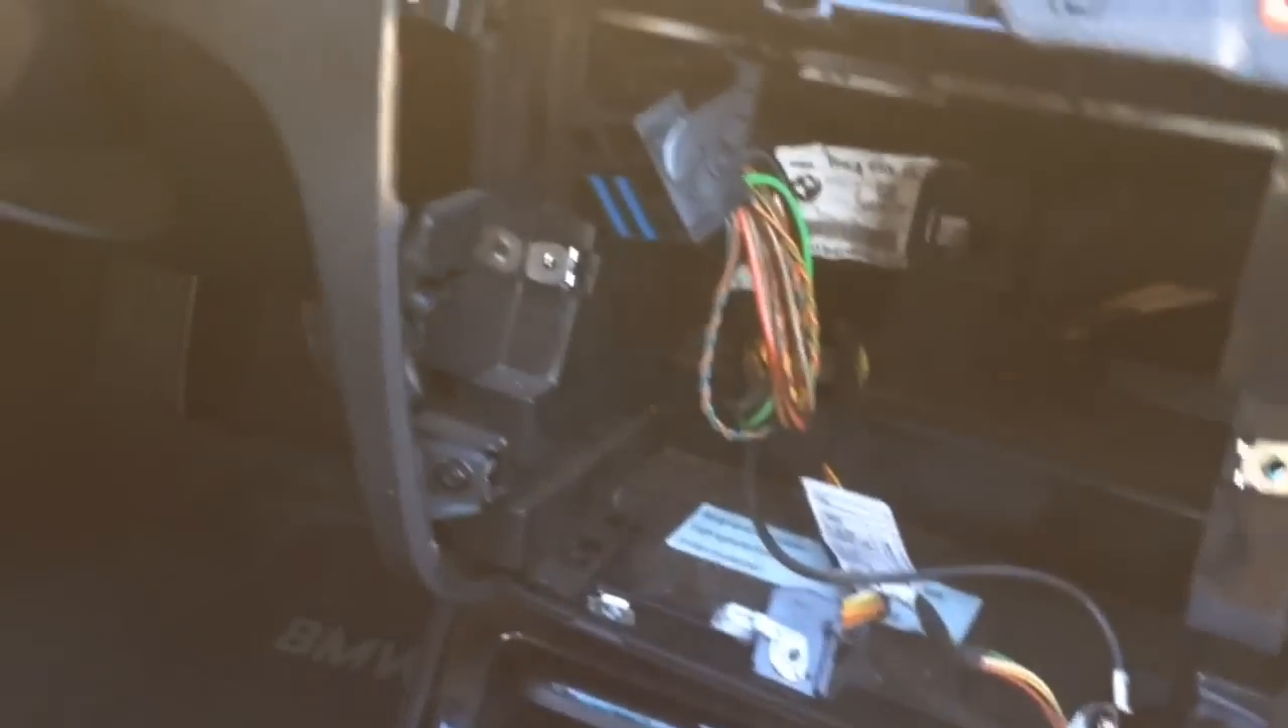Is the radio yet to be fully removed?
No.